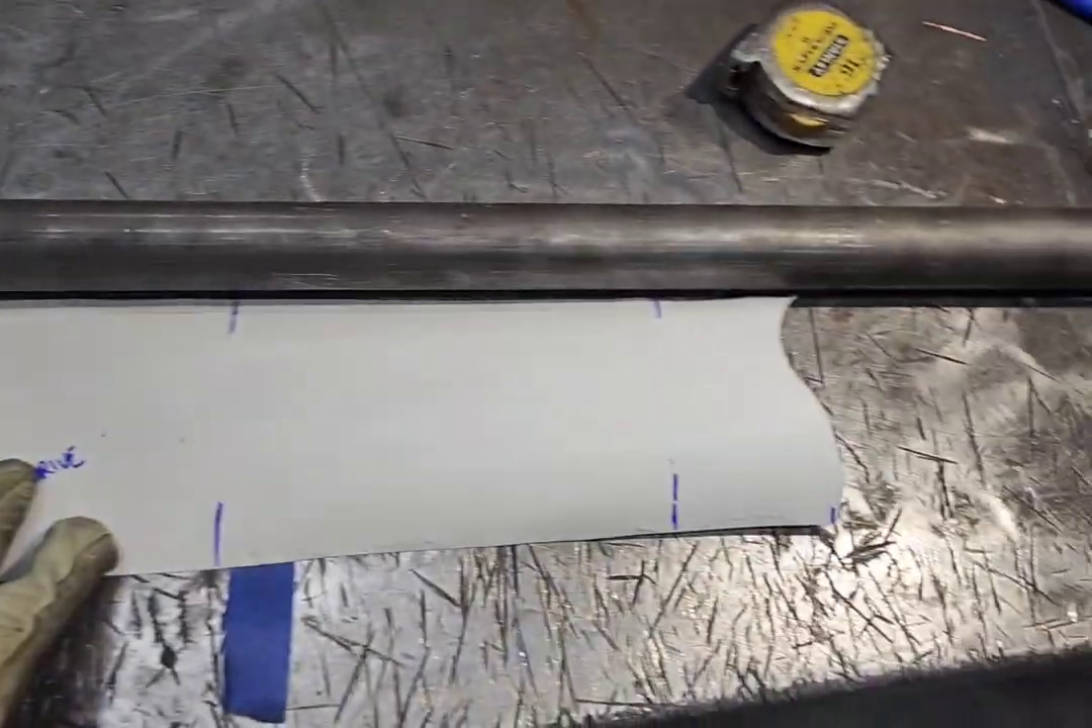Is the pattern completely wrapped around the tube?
No.